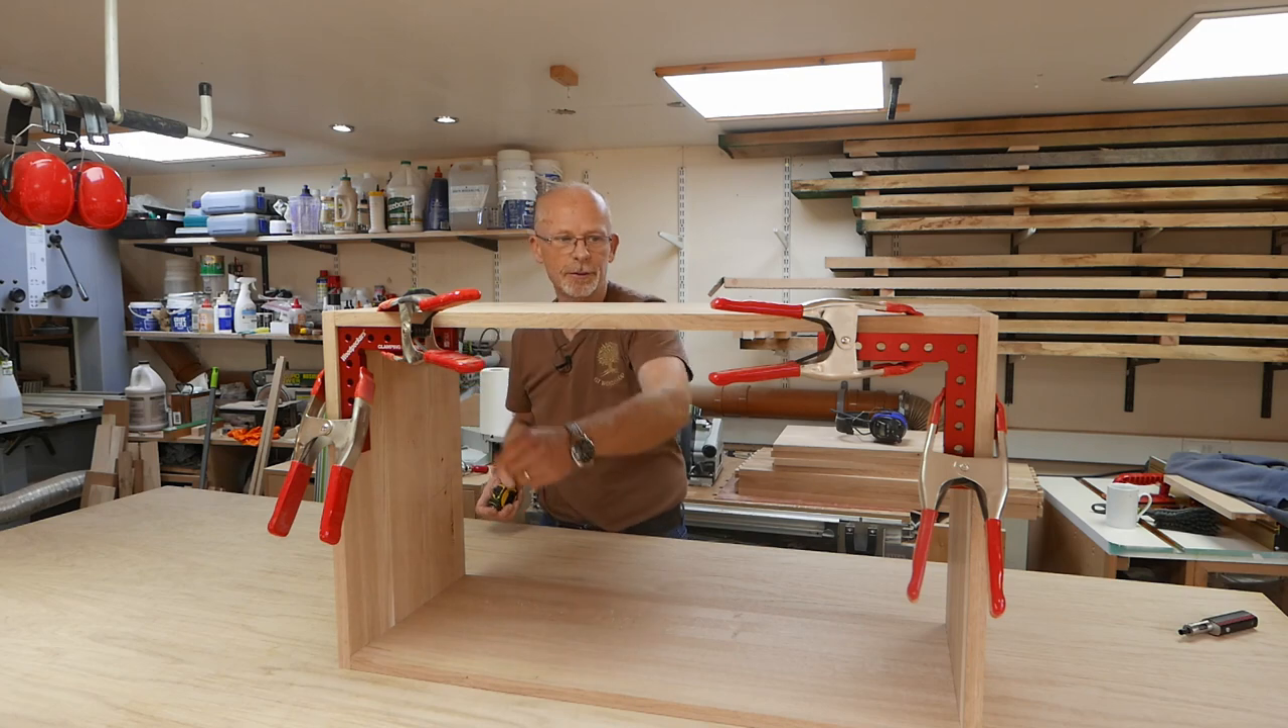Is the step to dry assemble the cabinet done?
Yes.